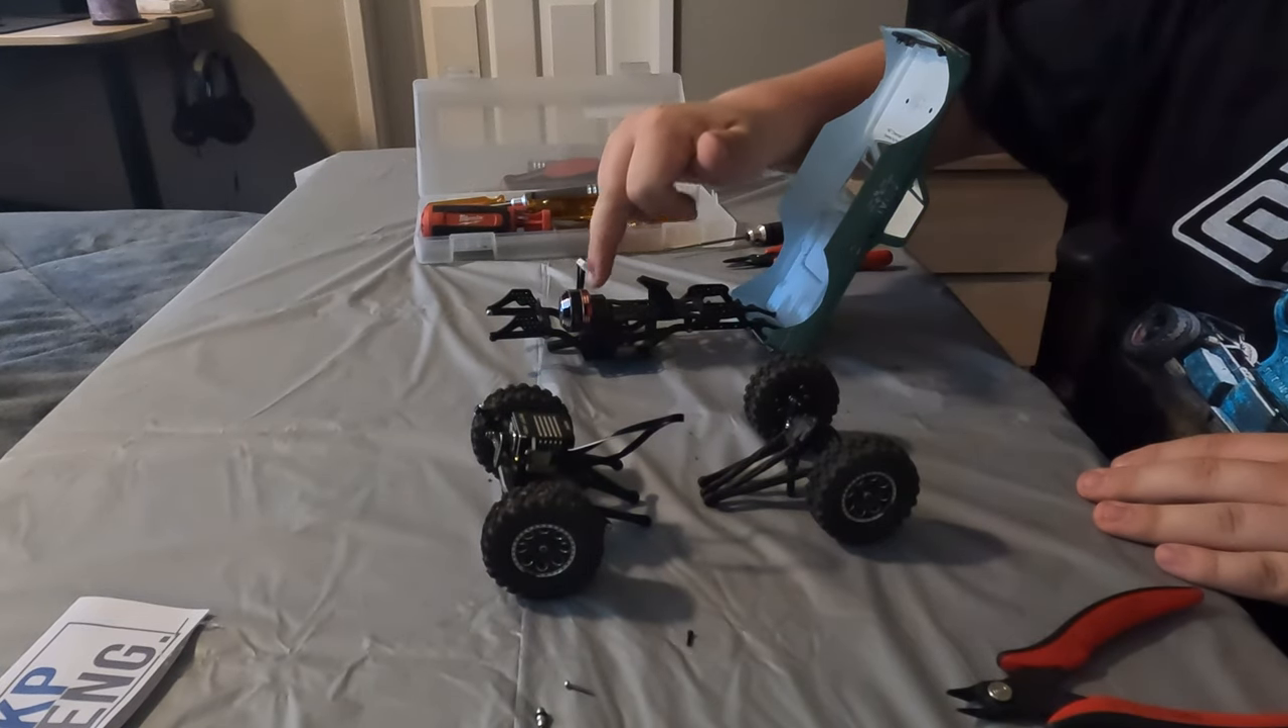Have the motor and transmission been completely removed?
No.